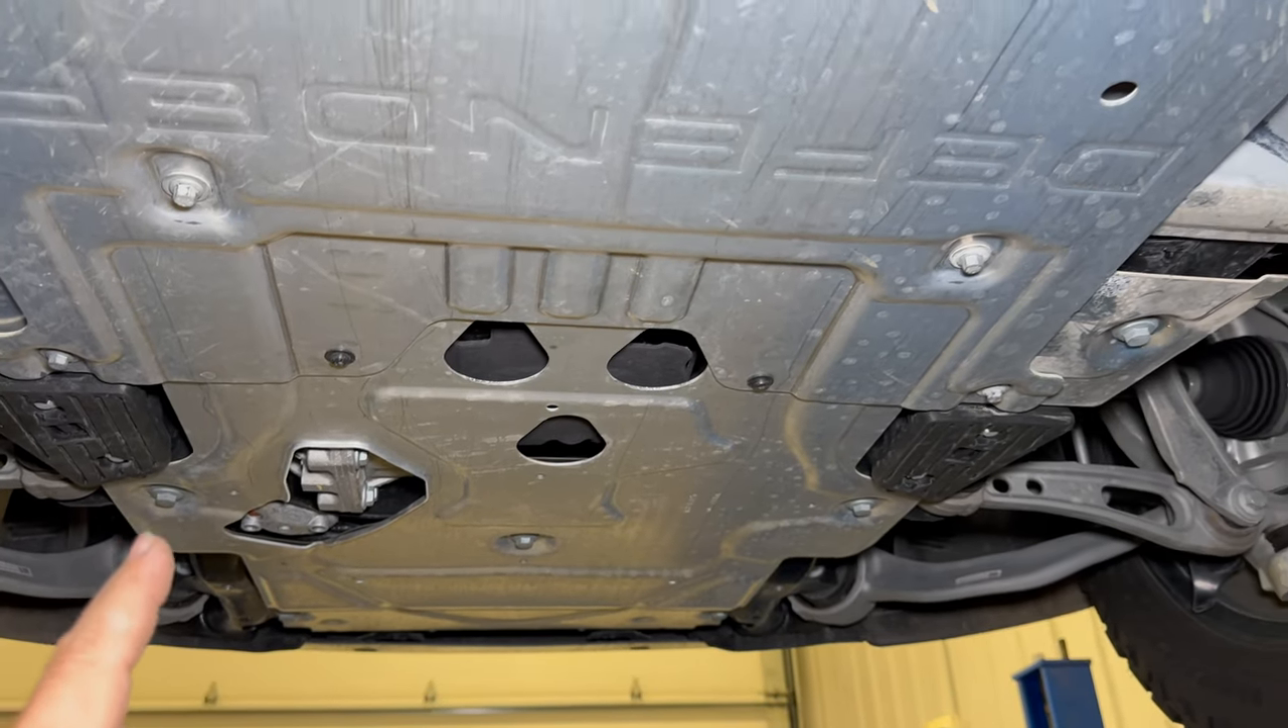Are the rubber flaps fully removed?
No.